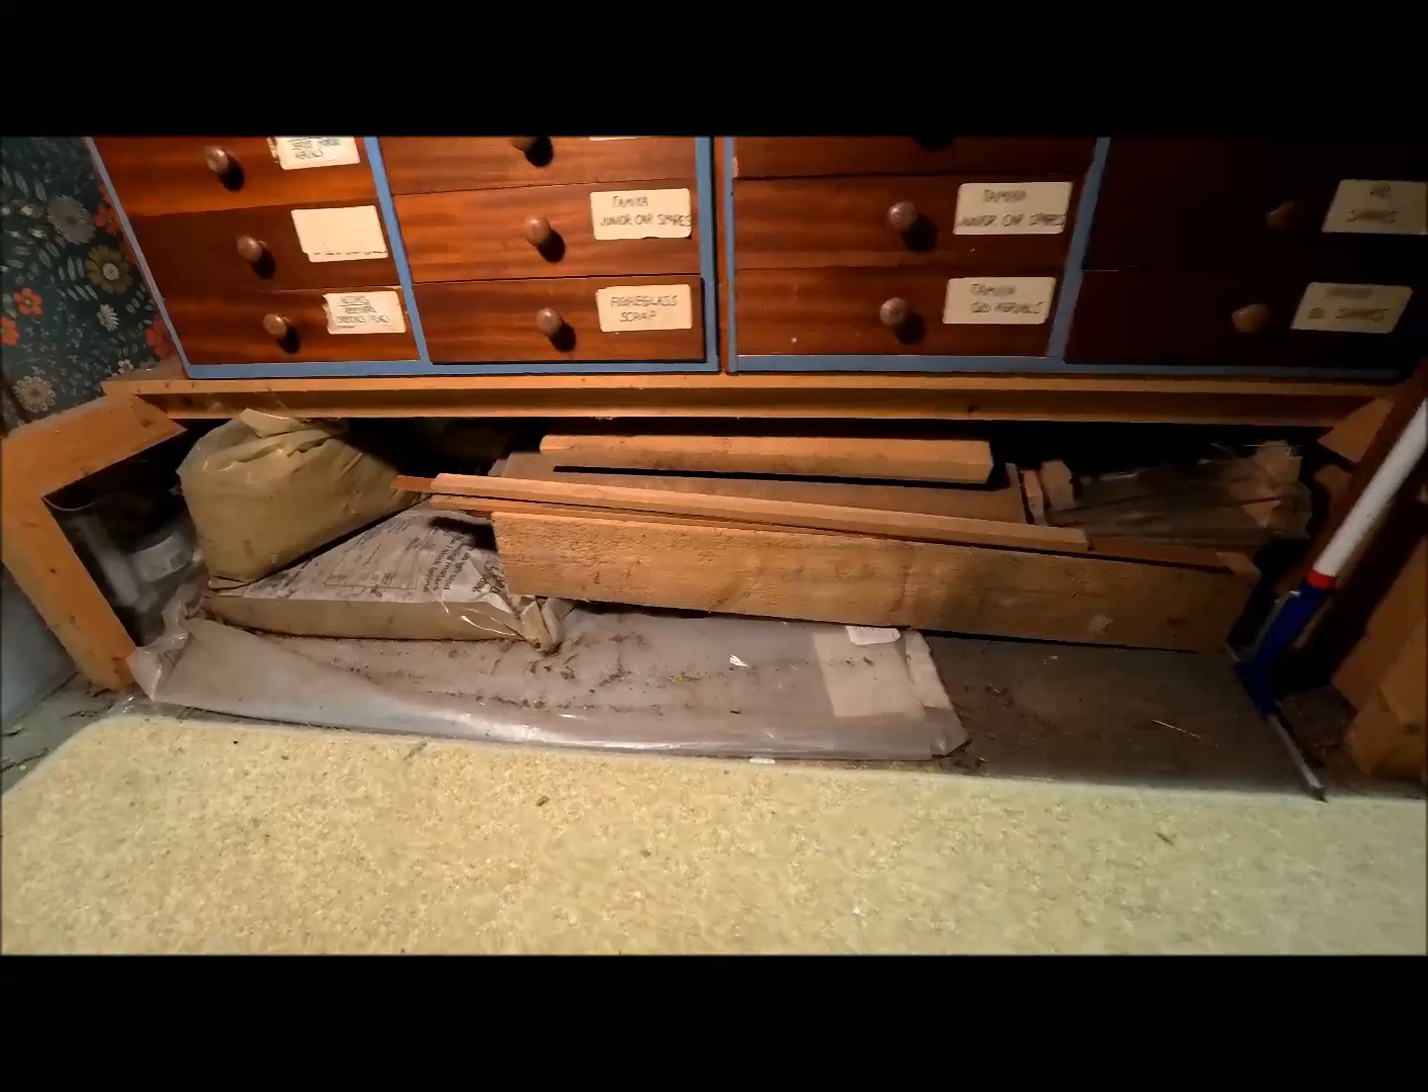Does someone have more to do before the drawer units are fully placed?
No.